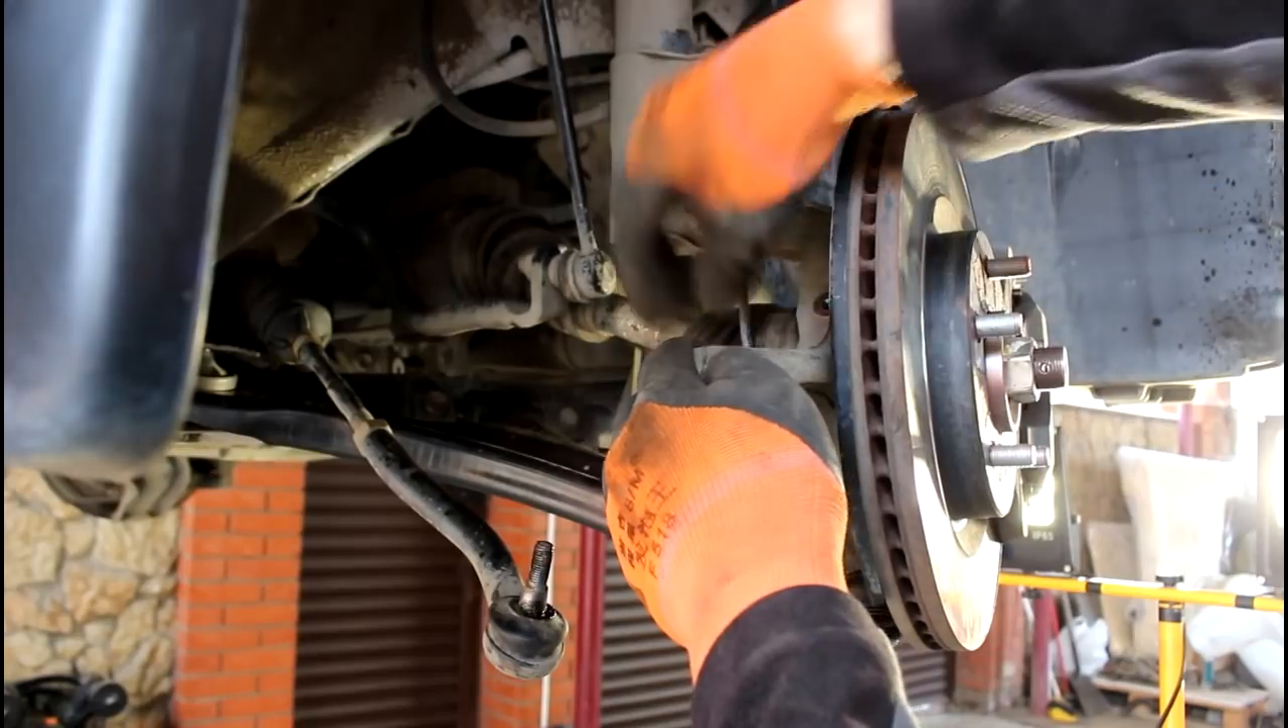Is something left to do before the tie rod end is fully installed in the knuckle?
Yes.